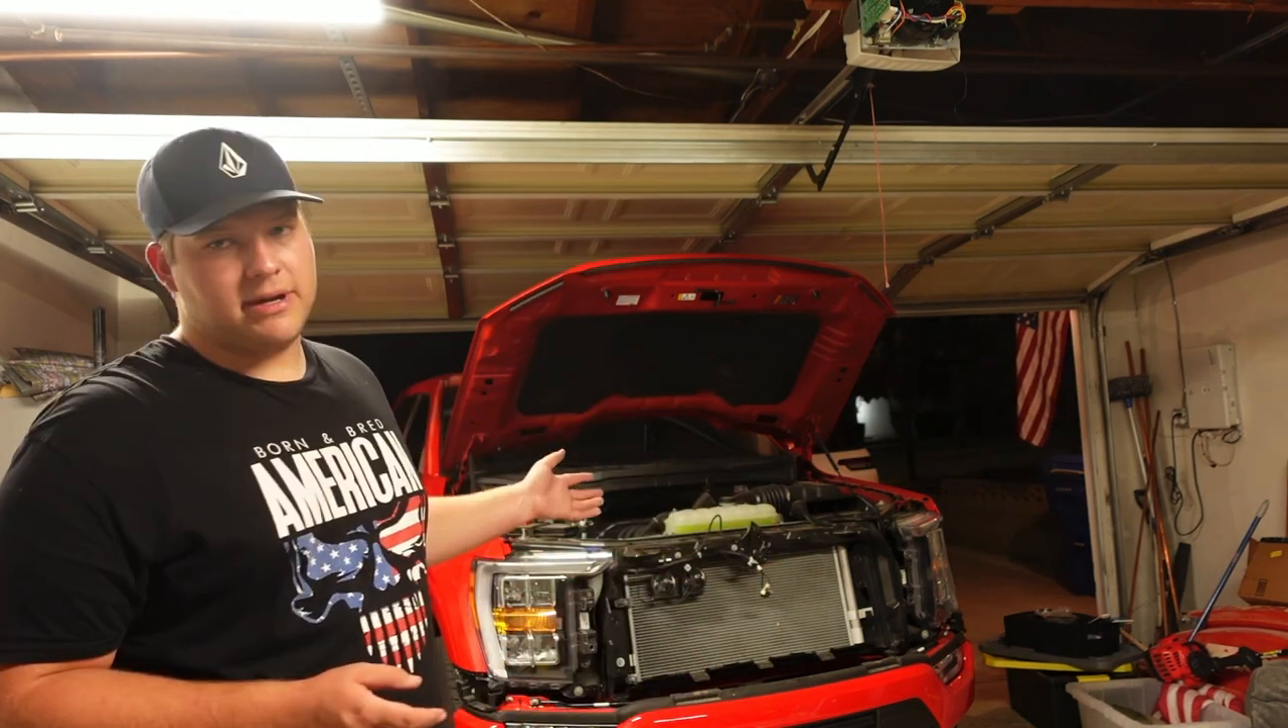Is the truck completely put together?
No.